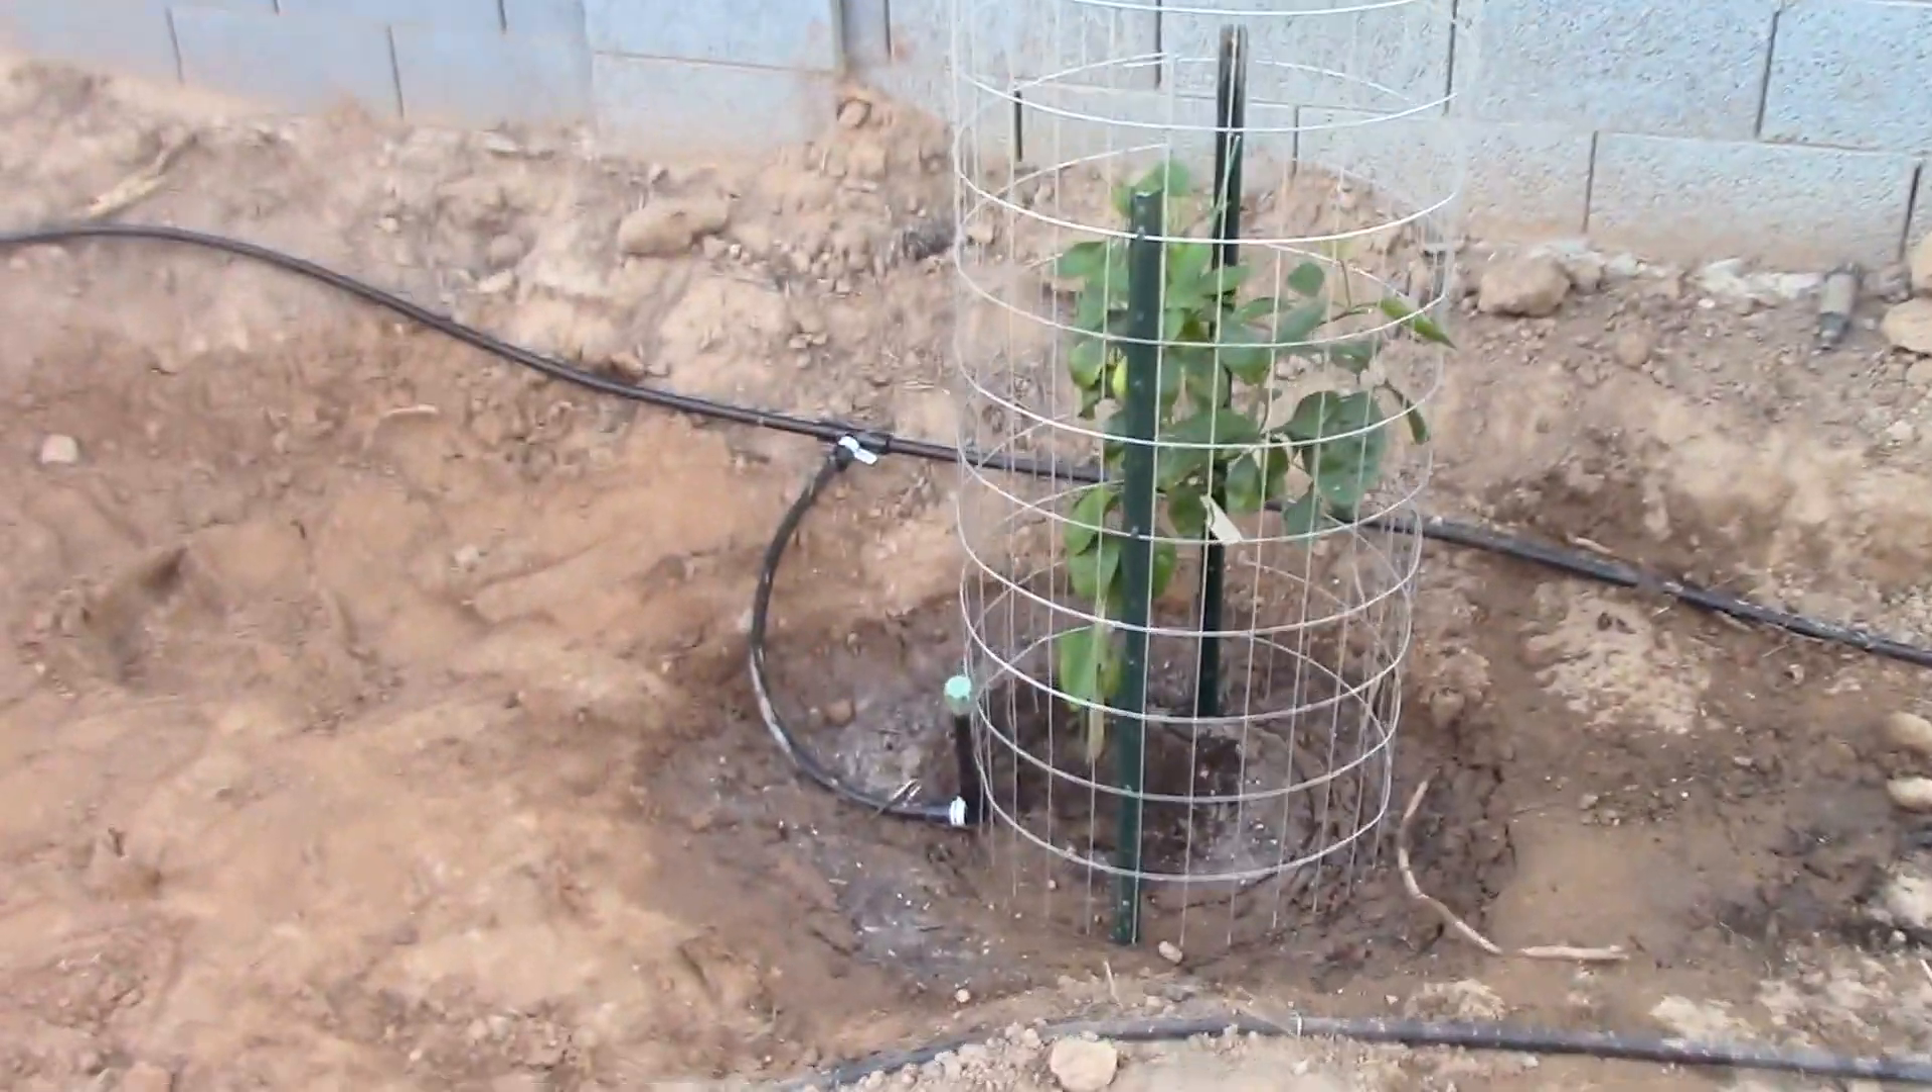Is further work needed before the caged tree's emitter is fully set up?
No.